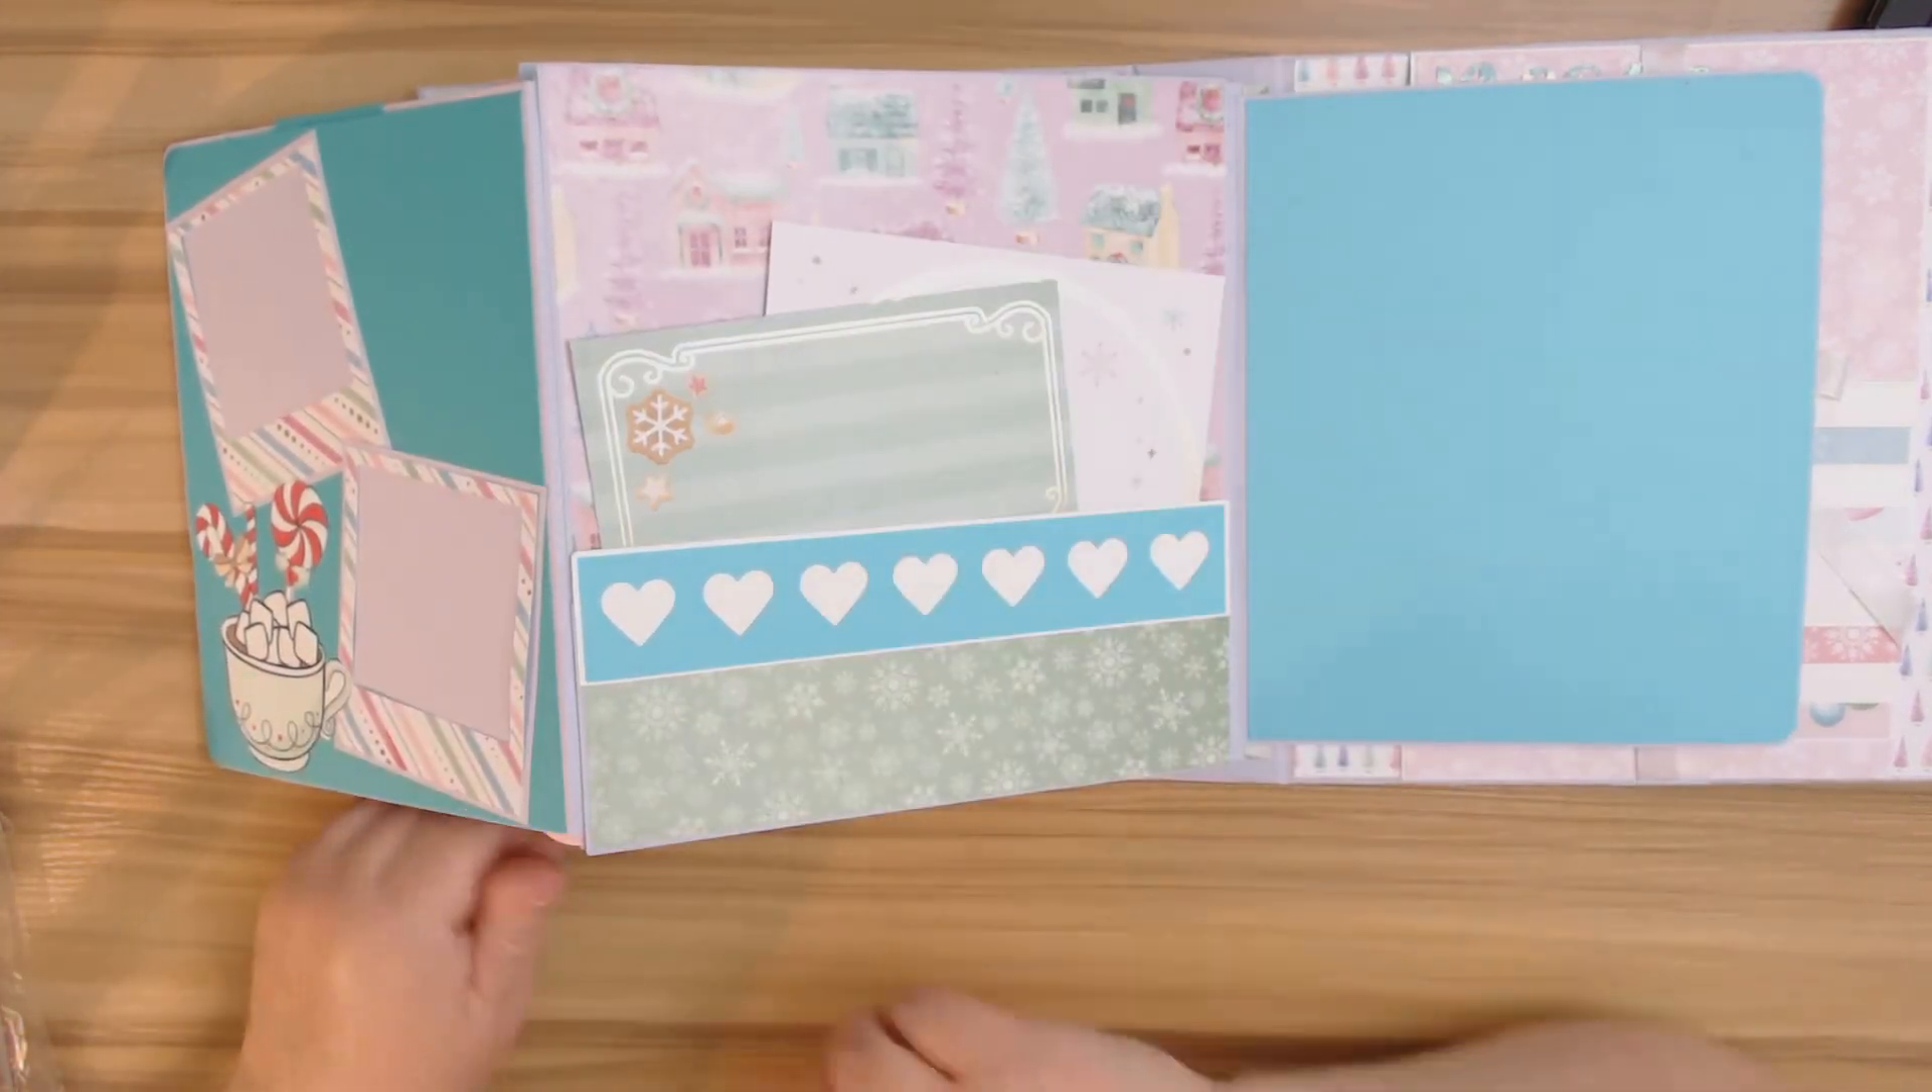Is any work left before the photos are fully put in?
Yes.